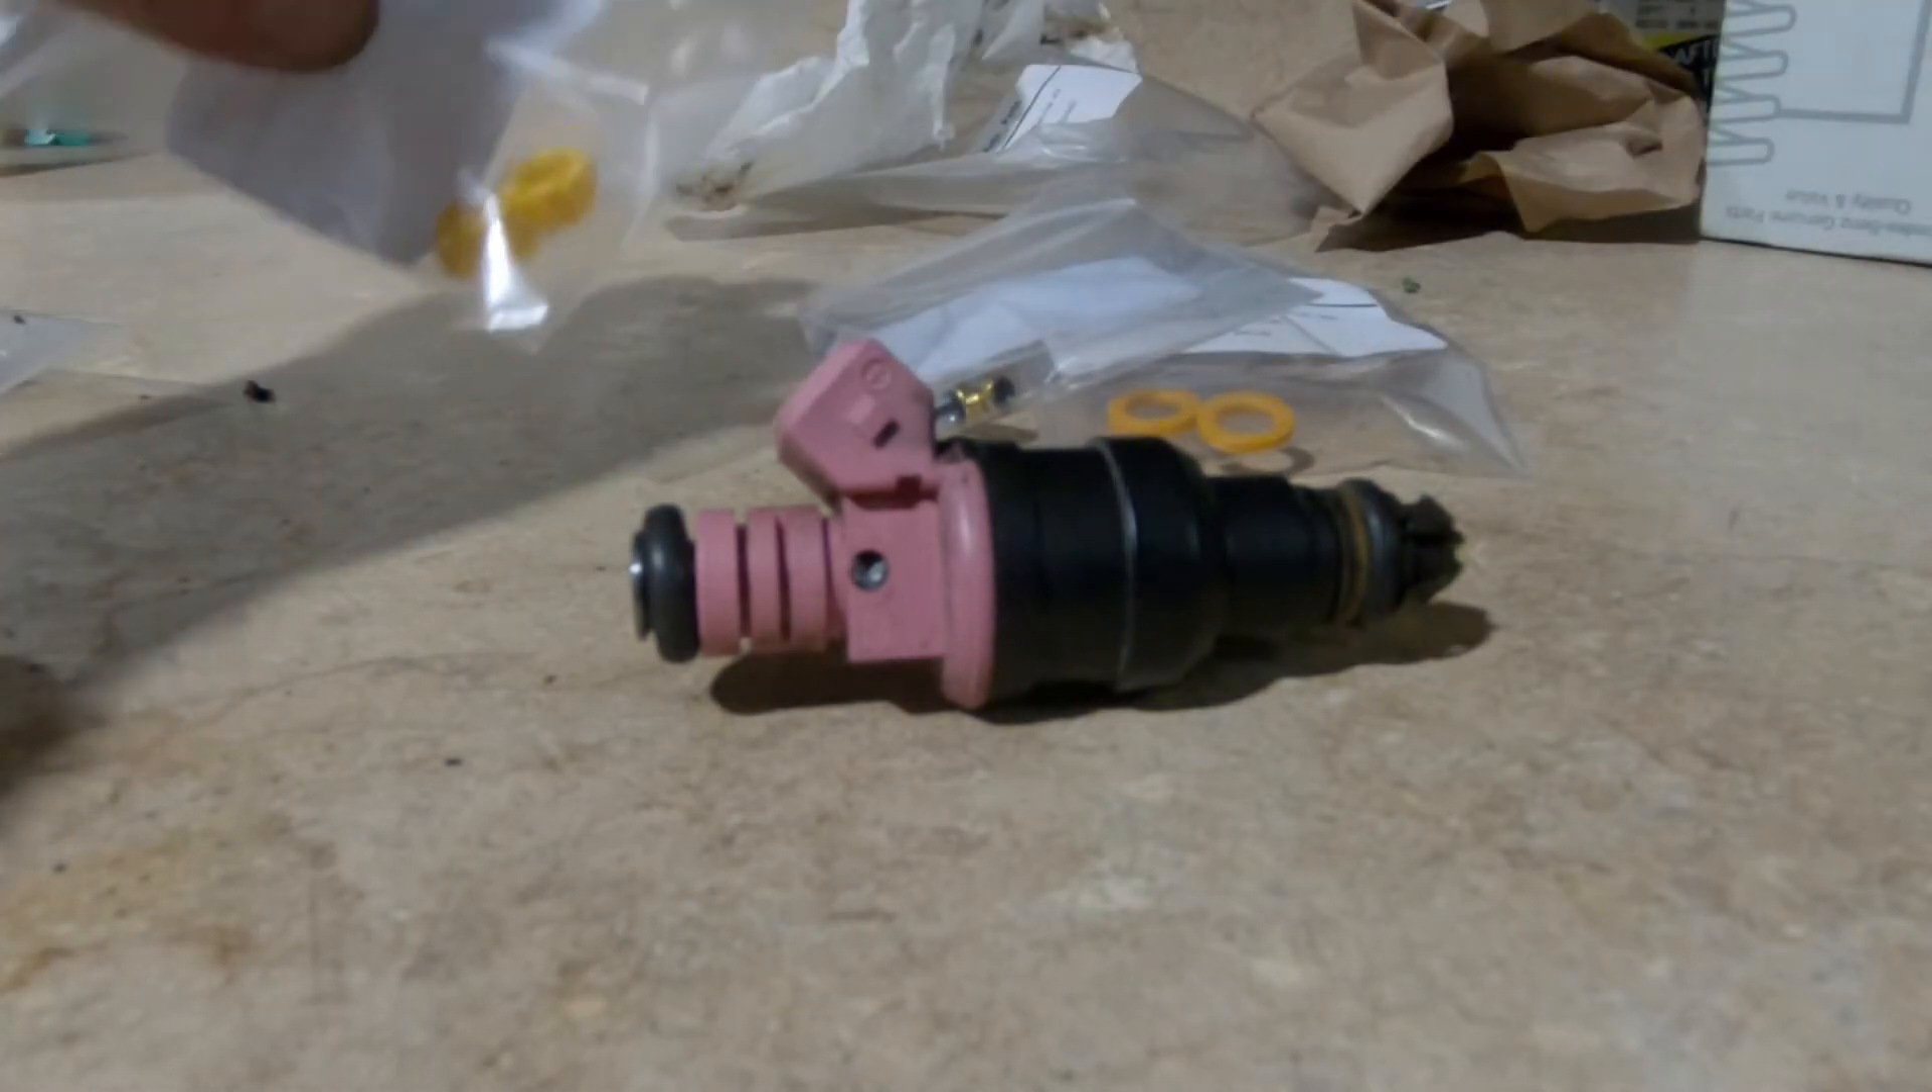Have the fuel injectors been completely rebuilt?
No.